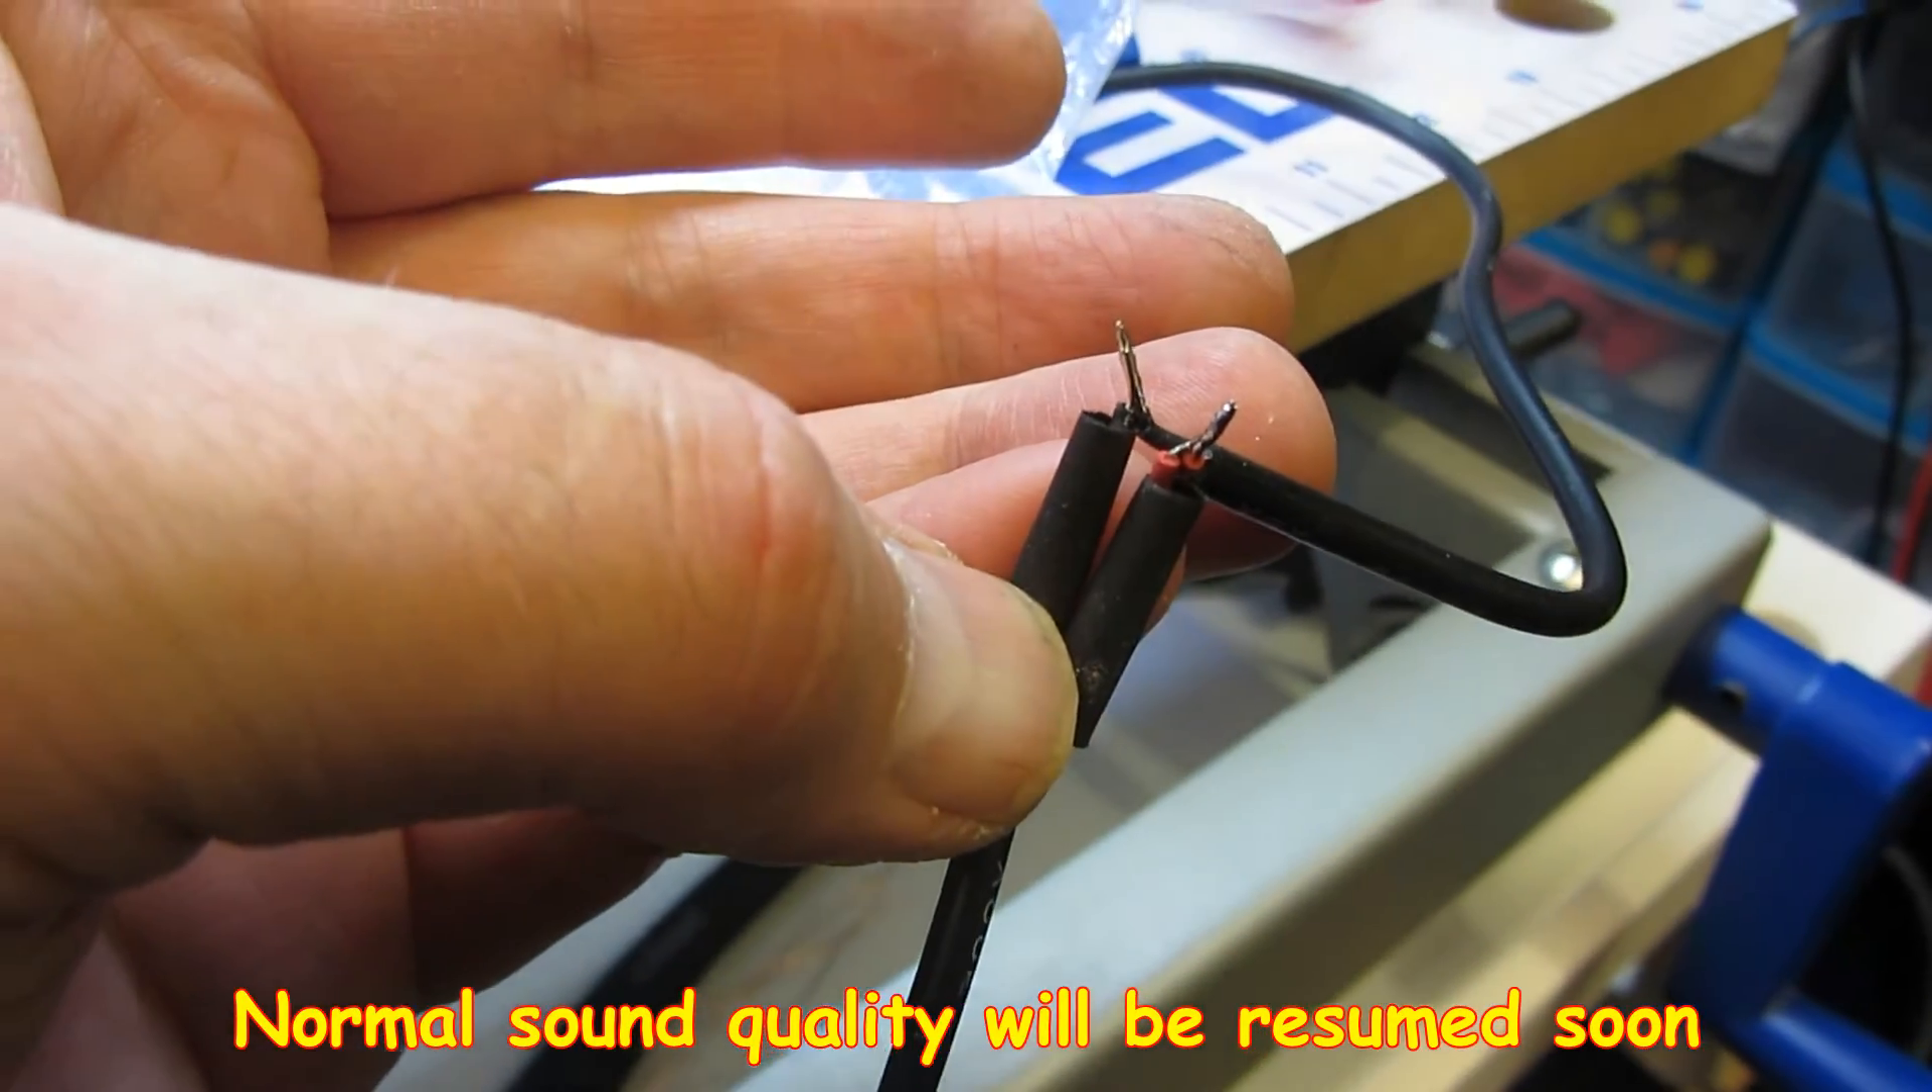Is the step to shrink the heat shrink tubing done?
No.